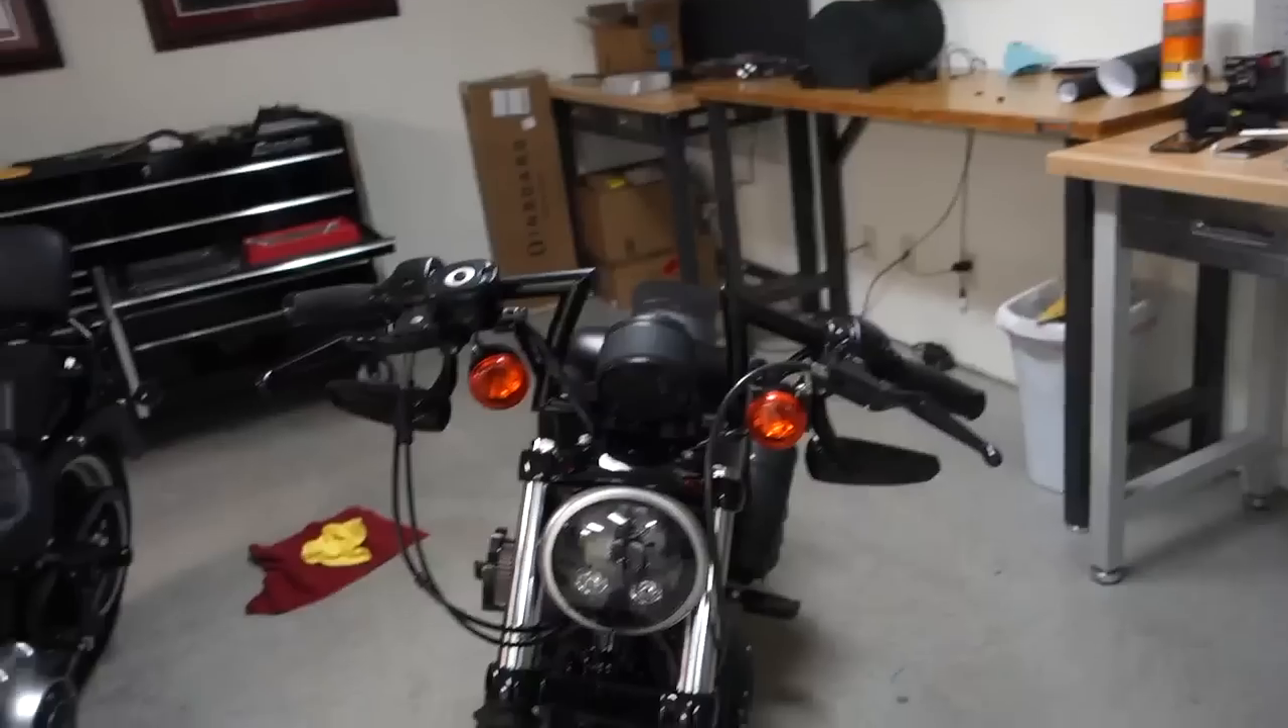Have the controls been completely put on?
Yes.